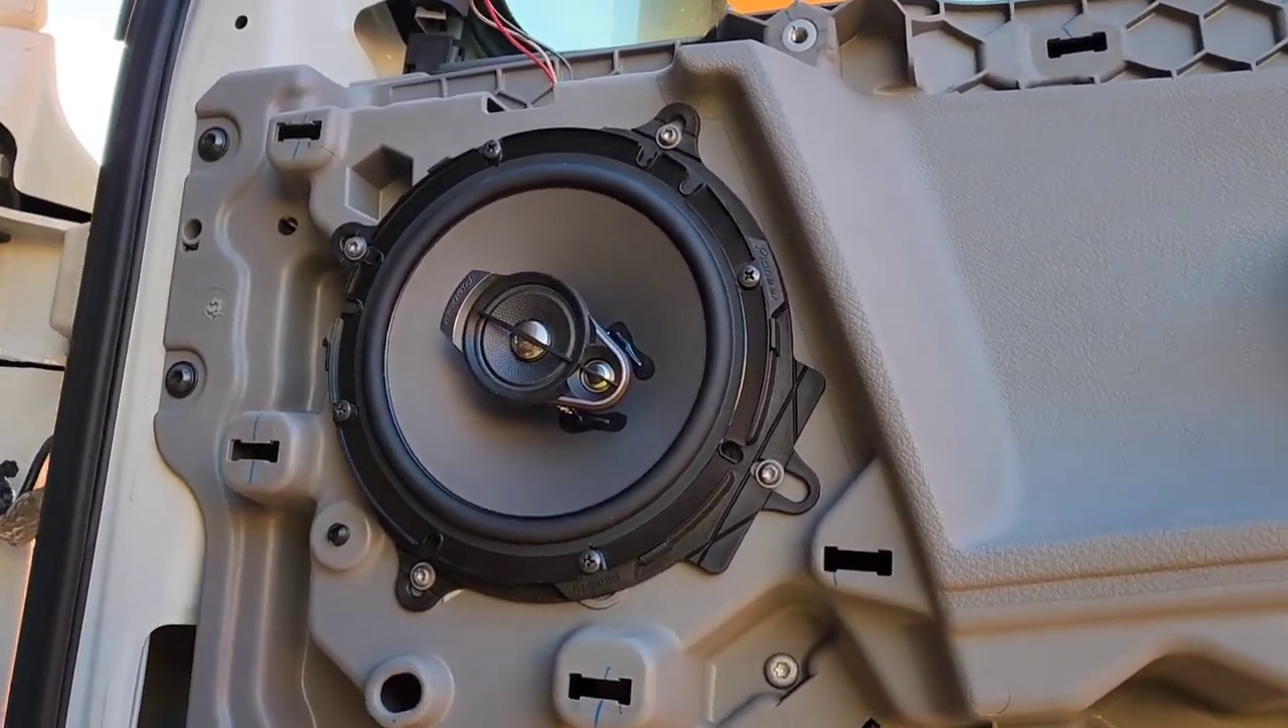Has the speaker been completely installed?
Yes.